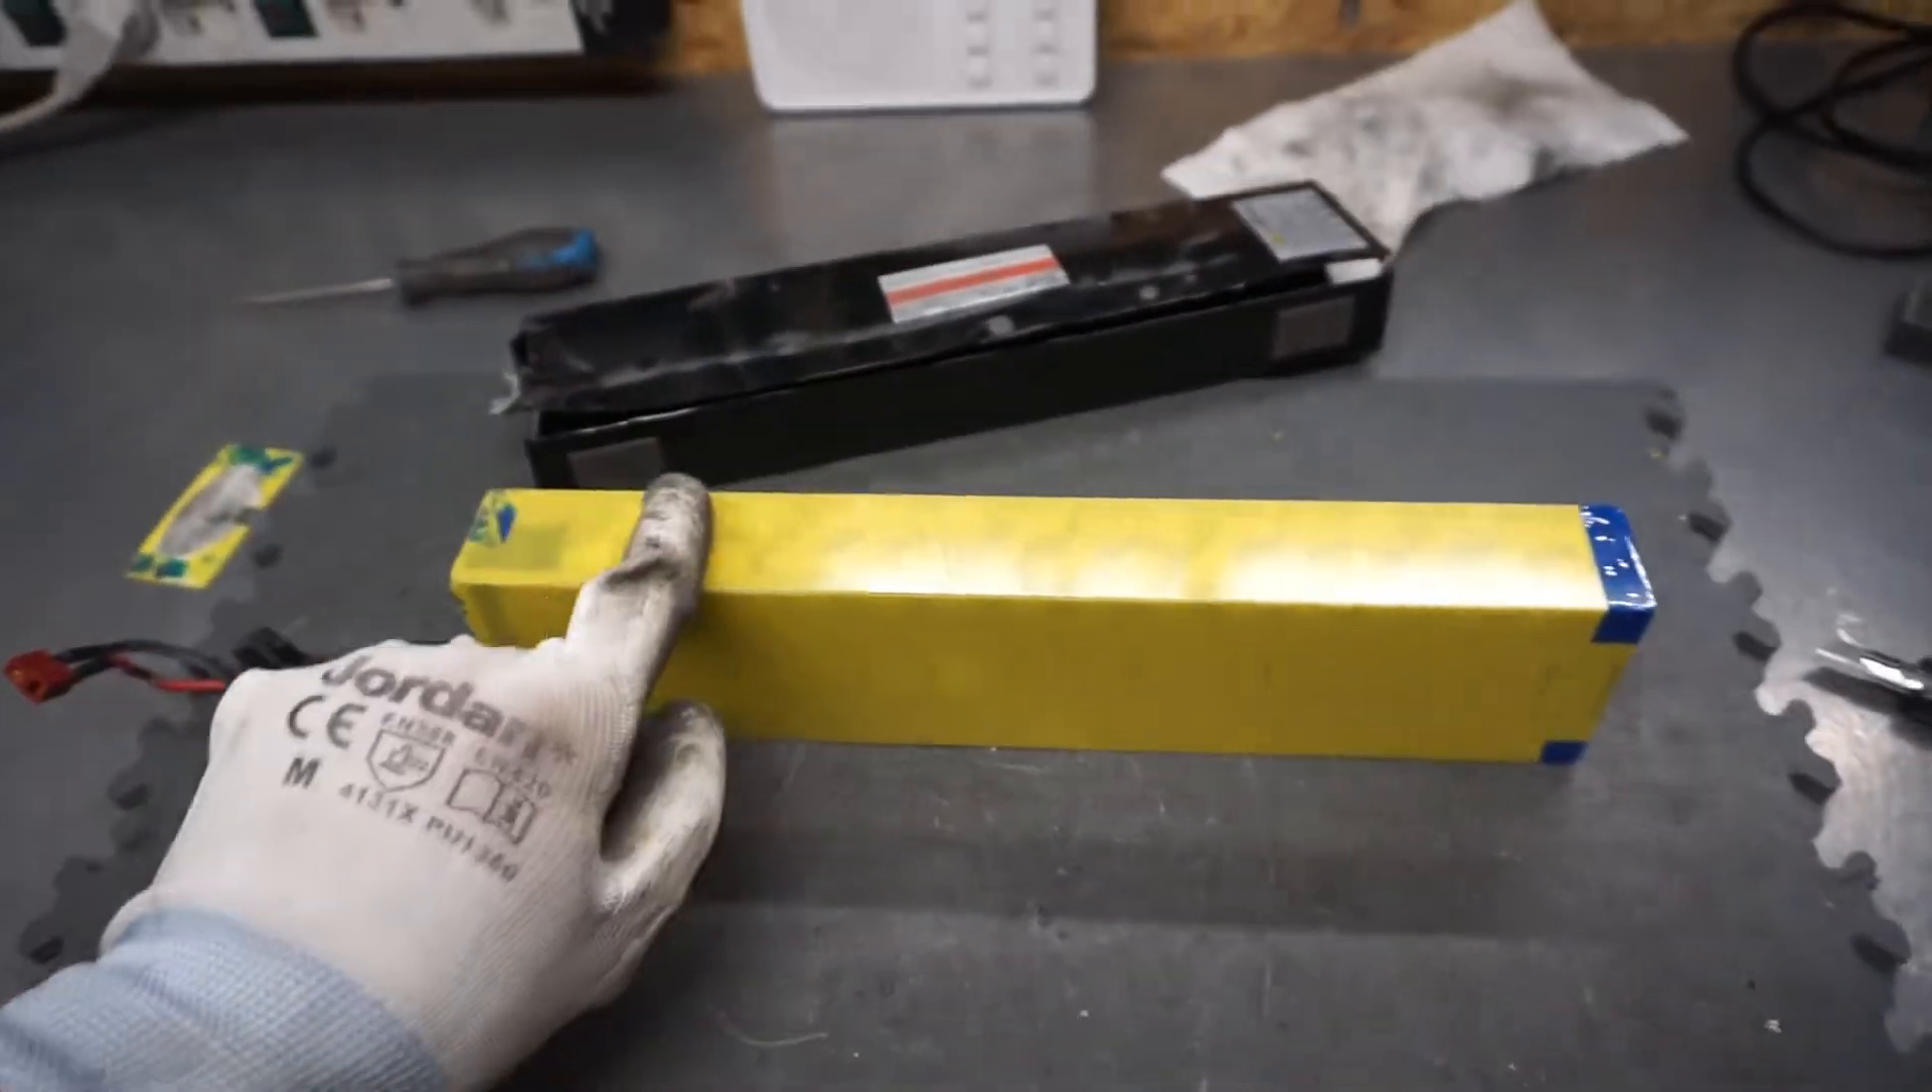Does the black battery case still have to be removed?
No.